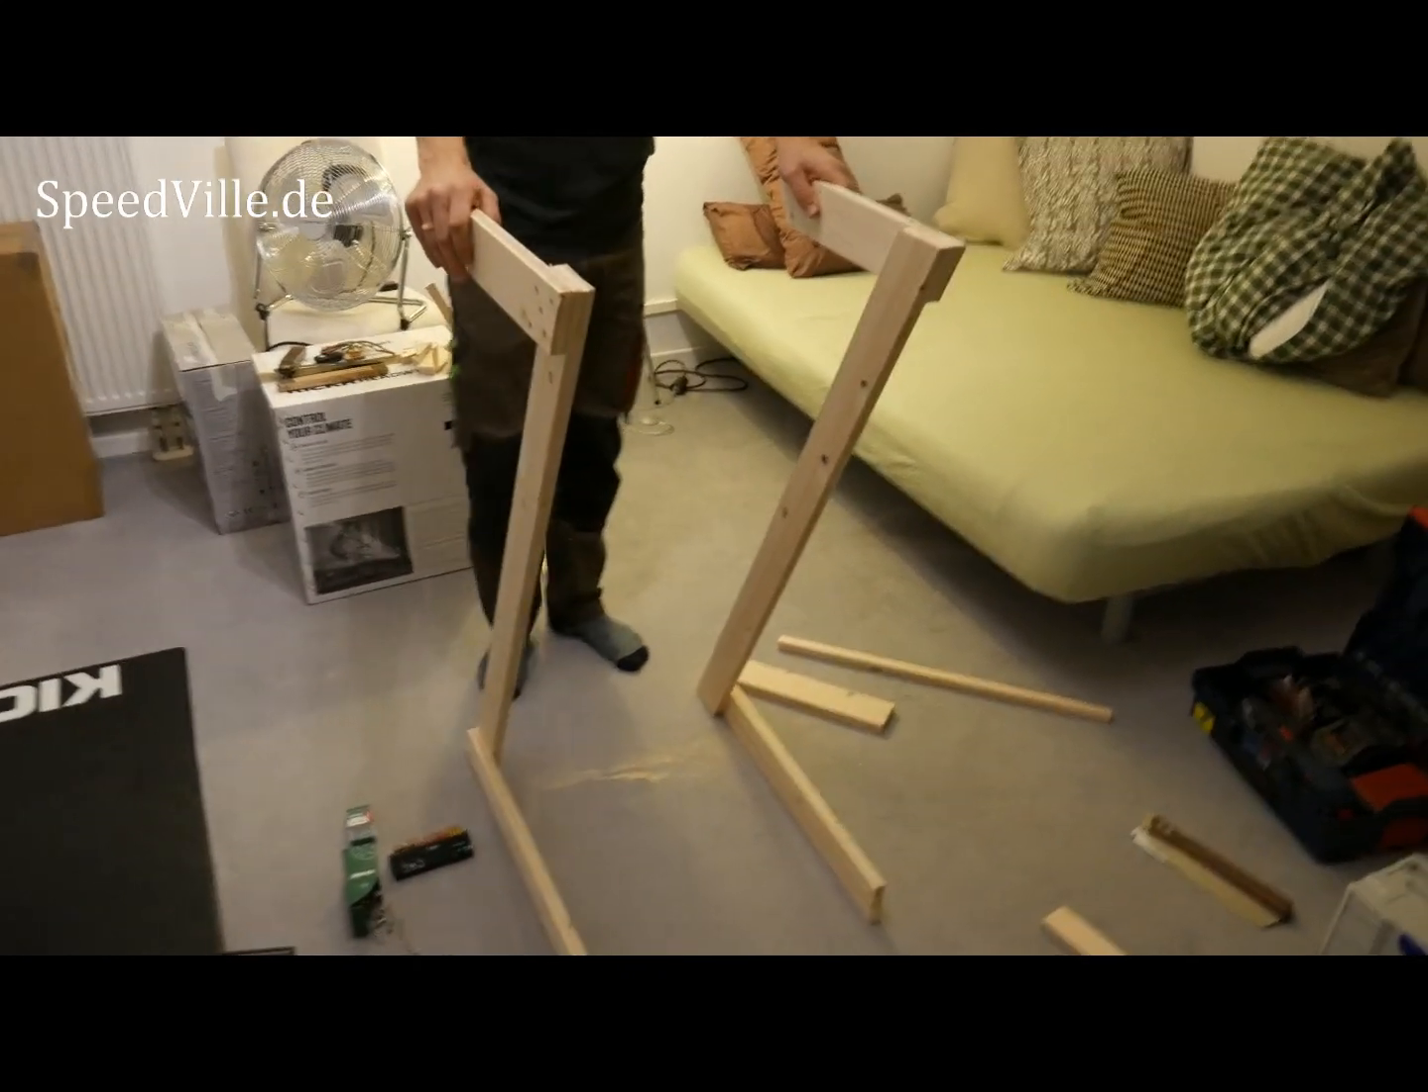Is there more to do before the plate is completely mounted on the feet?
Yes.